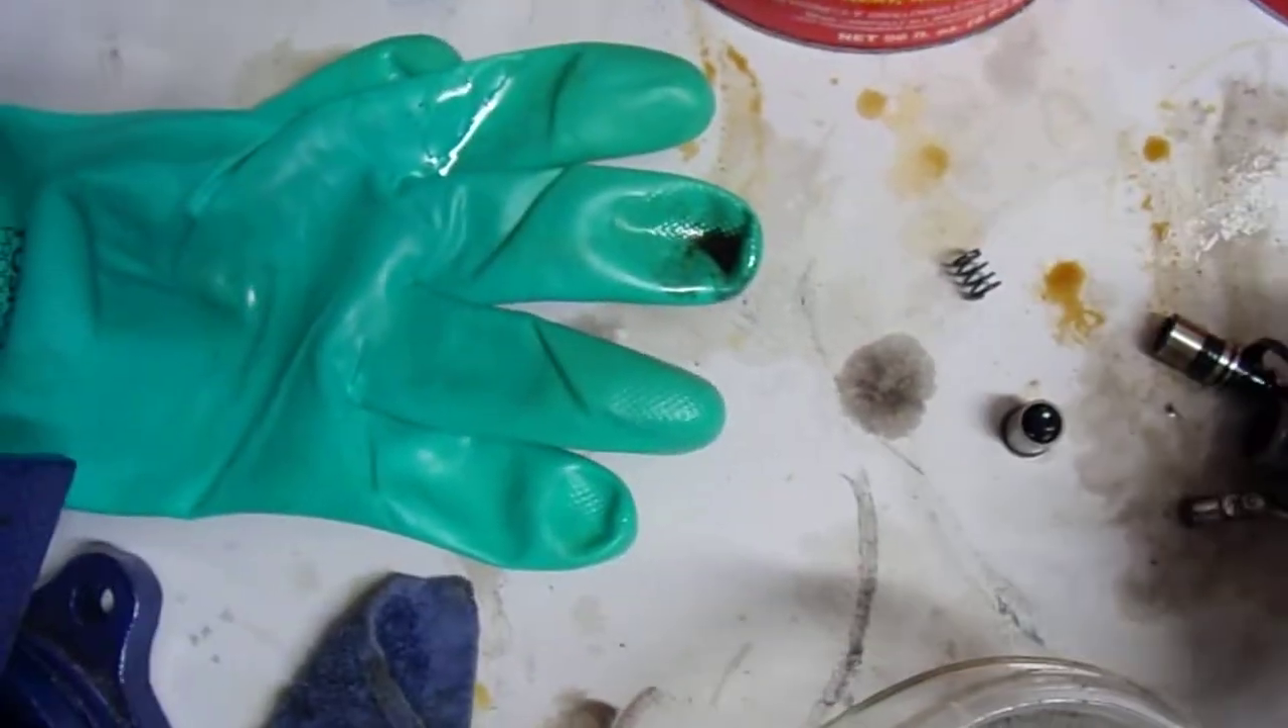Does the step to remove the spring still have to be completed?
No.